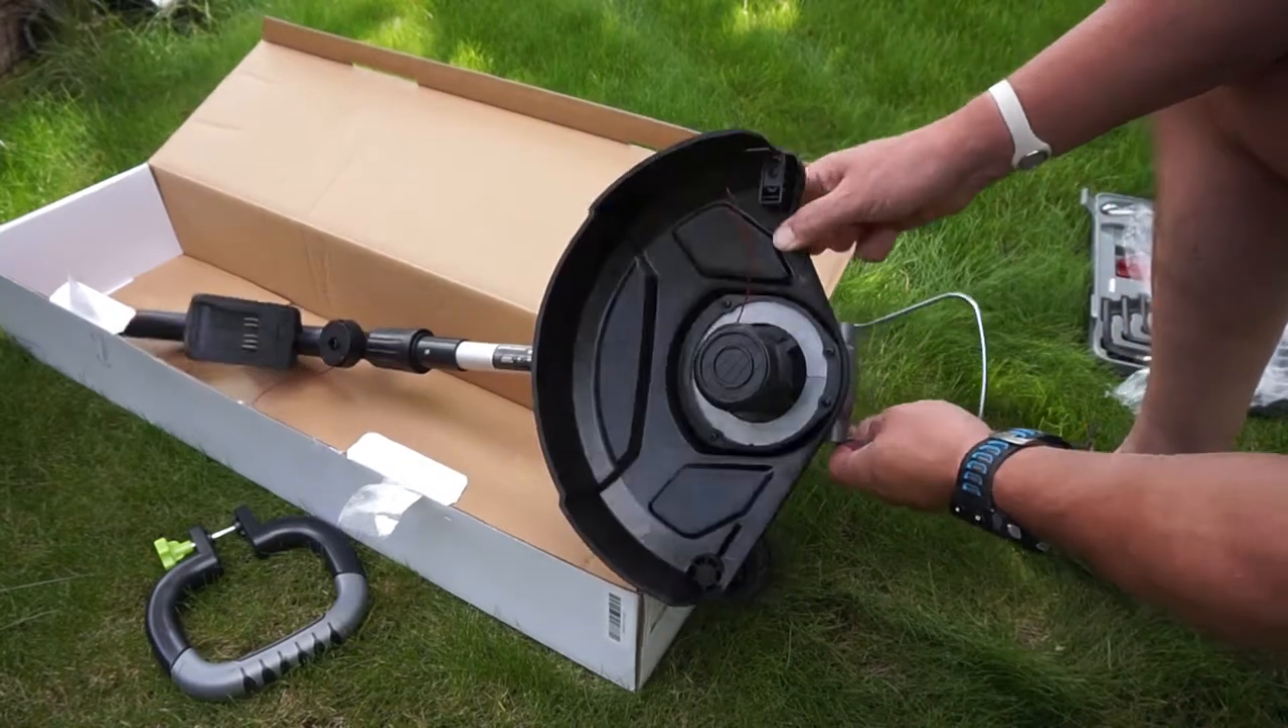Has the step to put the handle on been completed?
No.